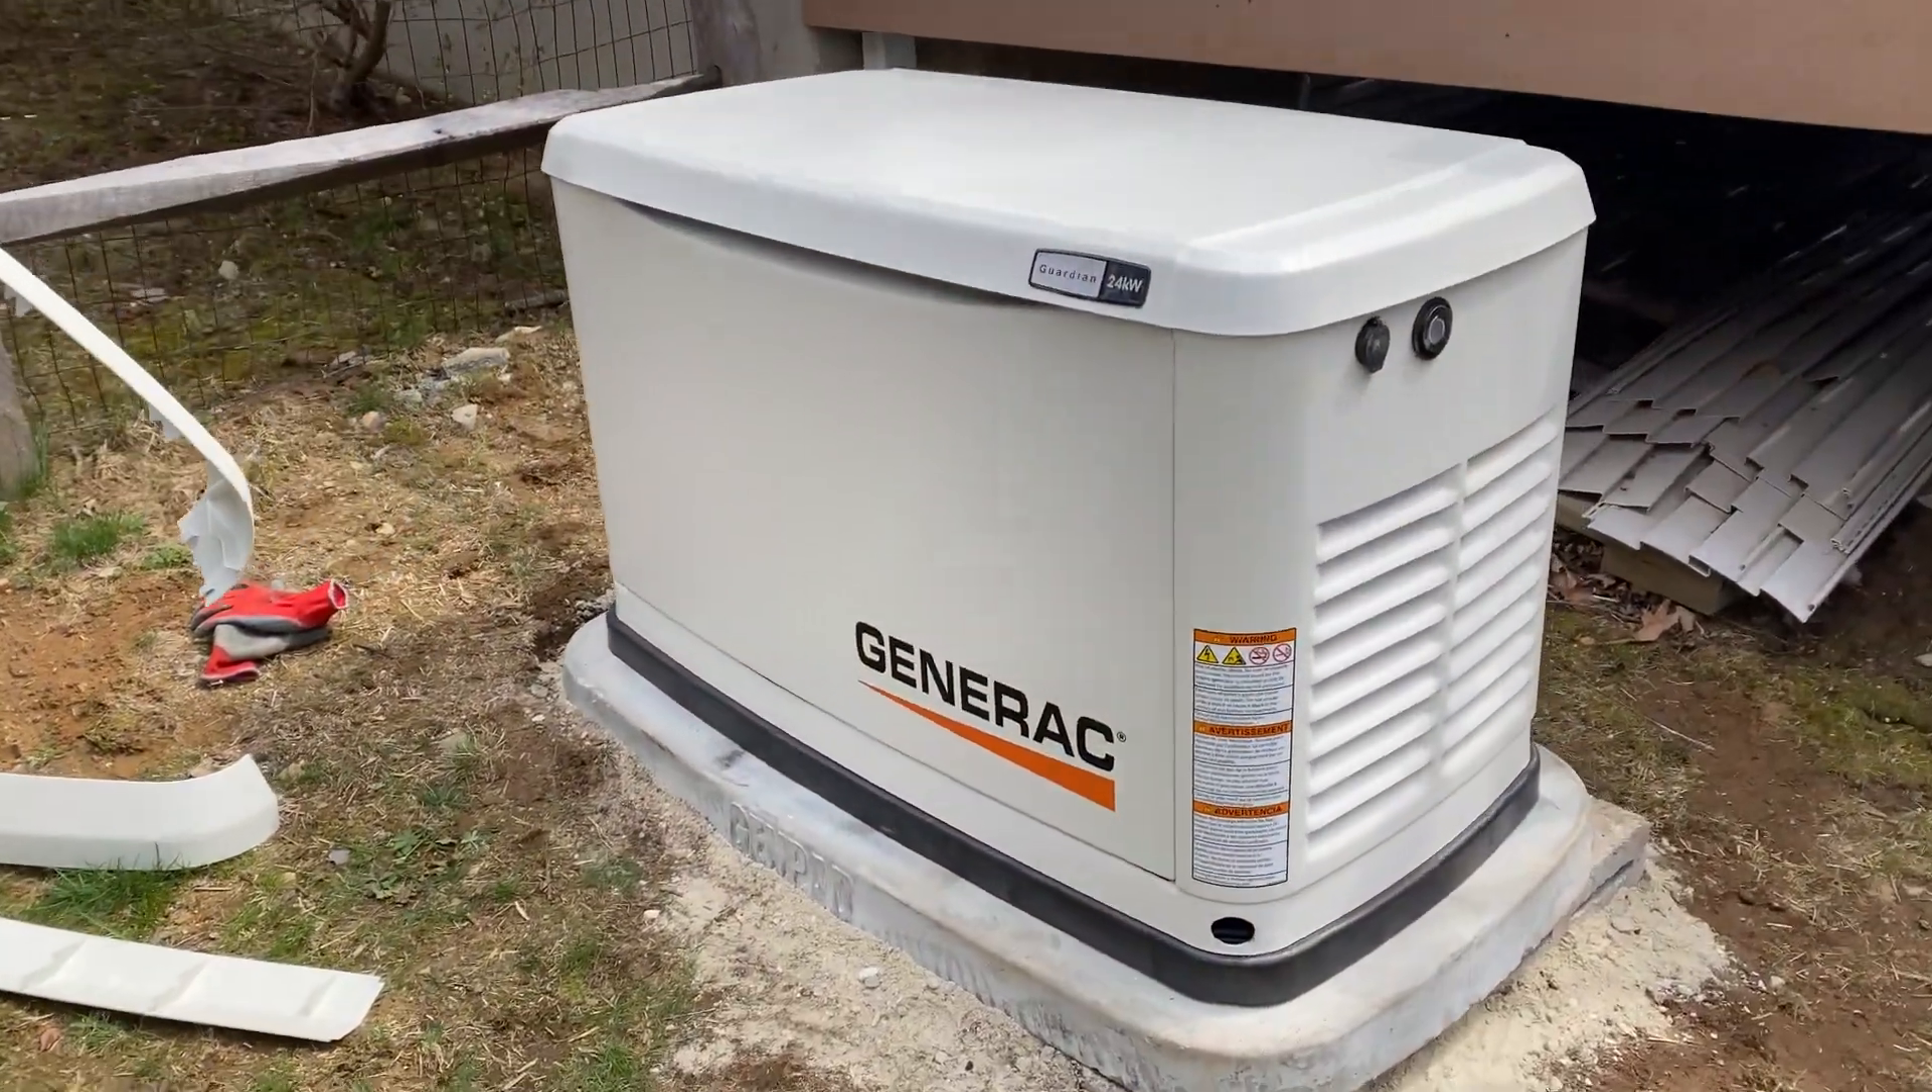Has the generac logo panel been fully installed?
Yes.